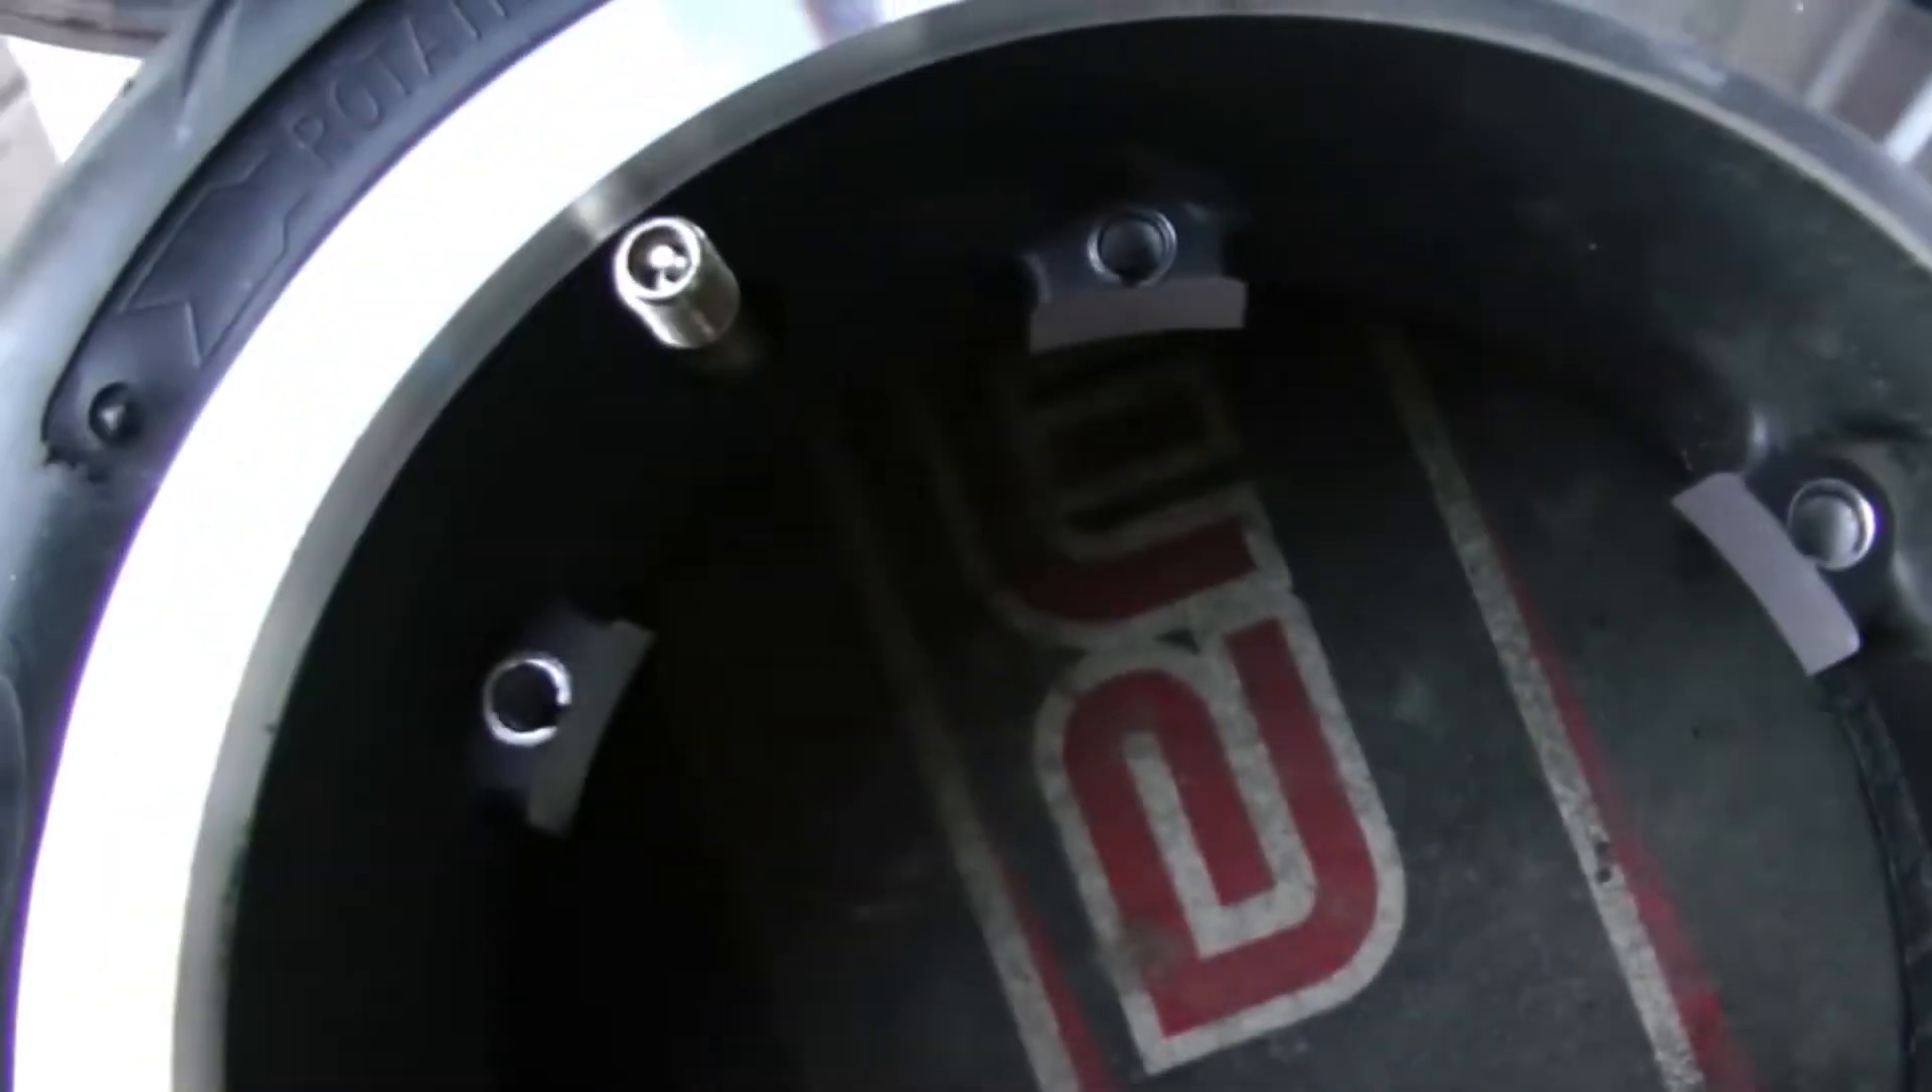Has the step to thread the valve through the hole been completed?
Yes.